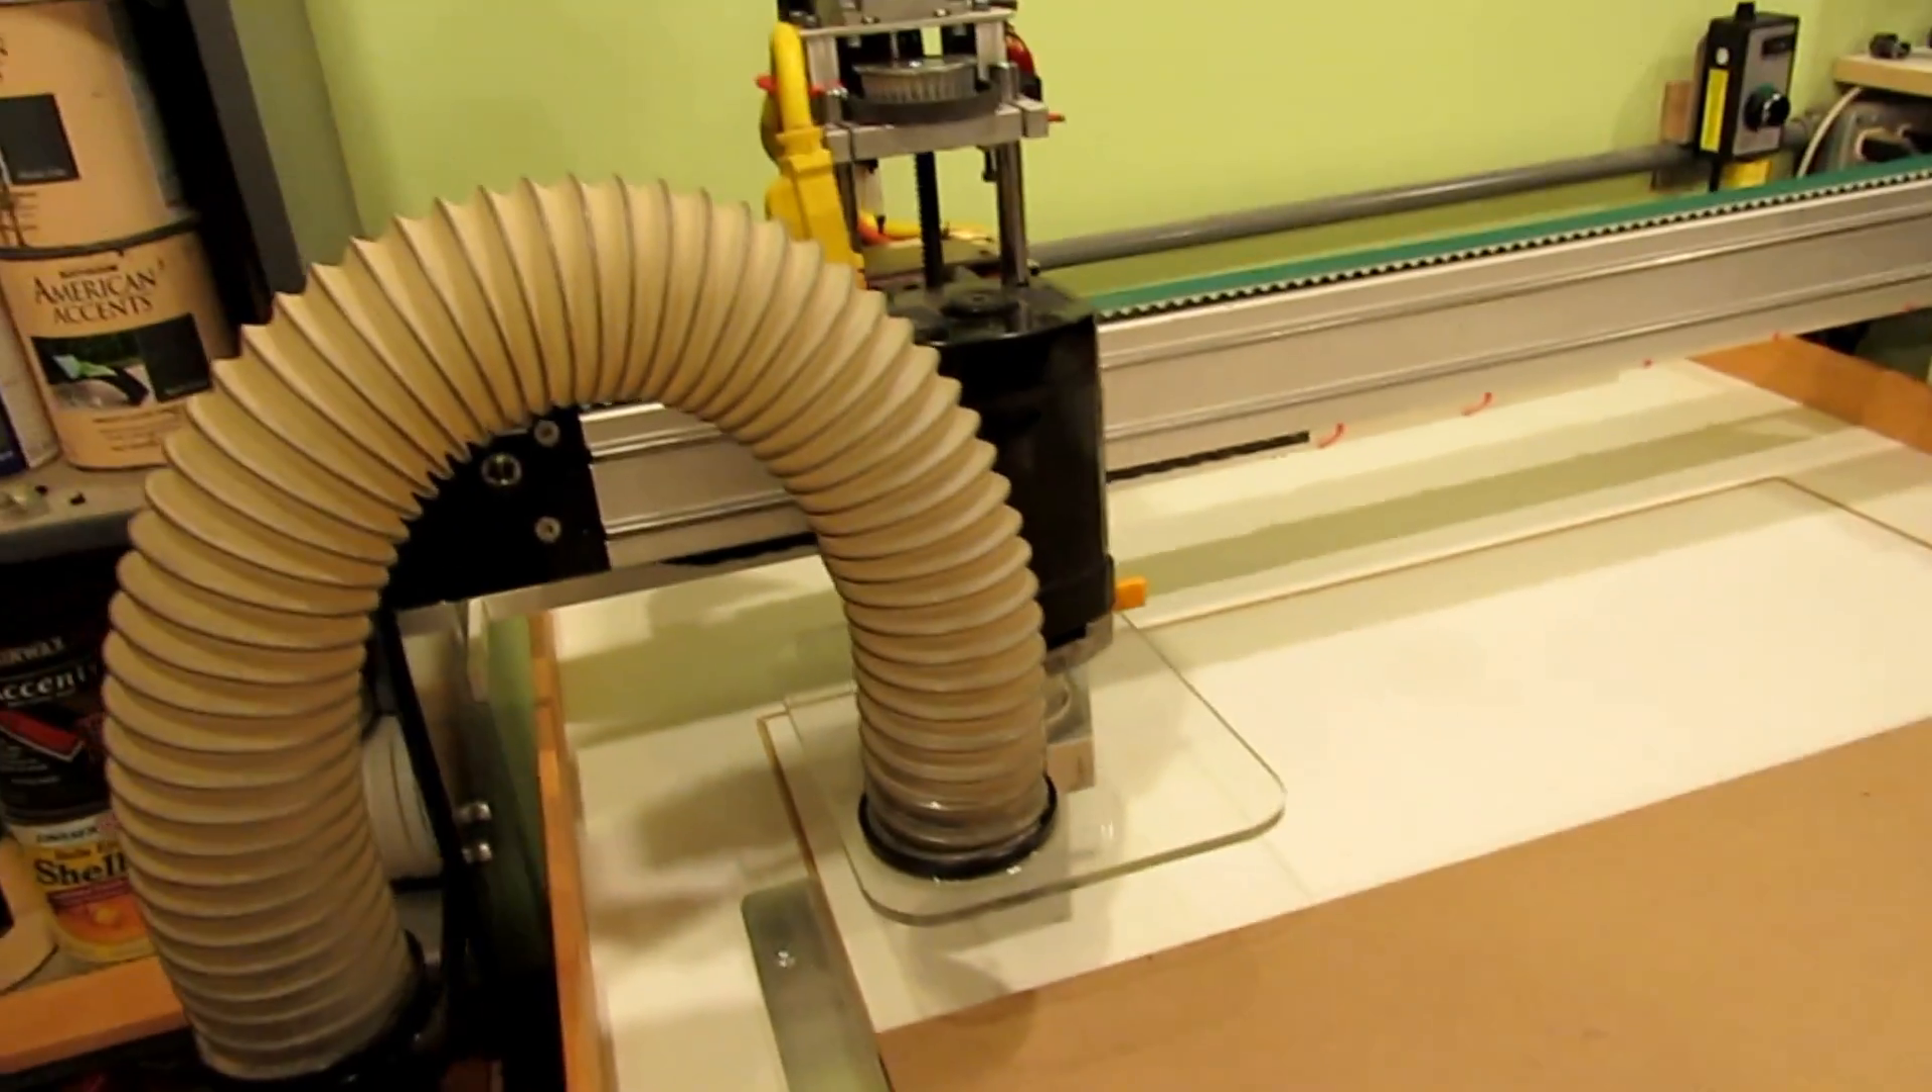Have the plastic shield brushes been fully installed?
No.